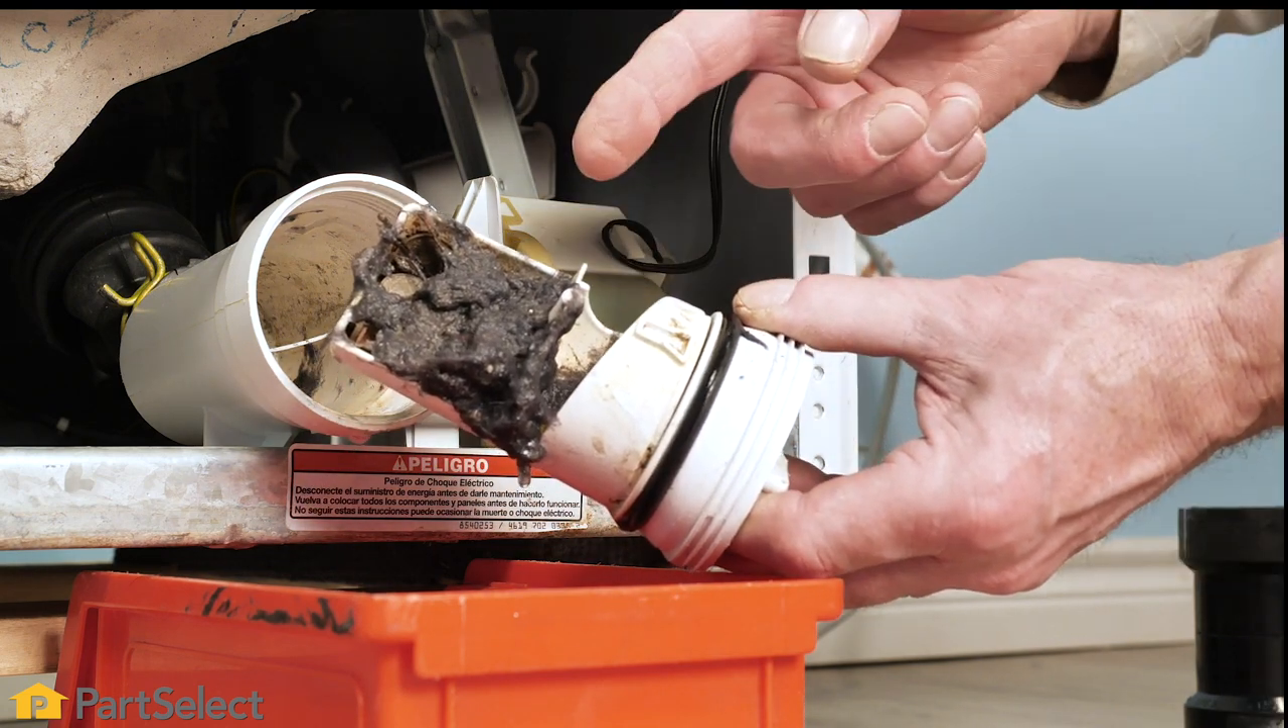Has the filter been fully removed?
Yes.